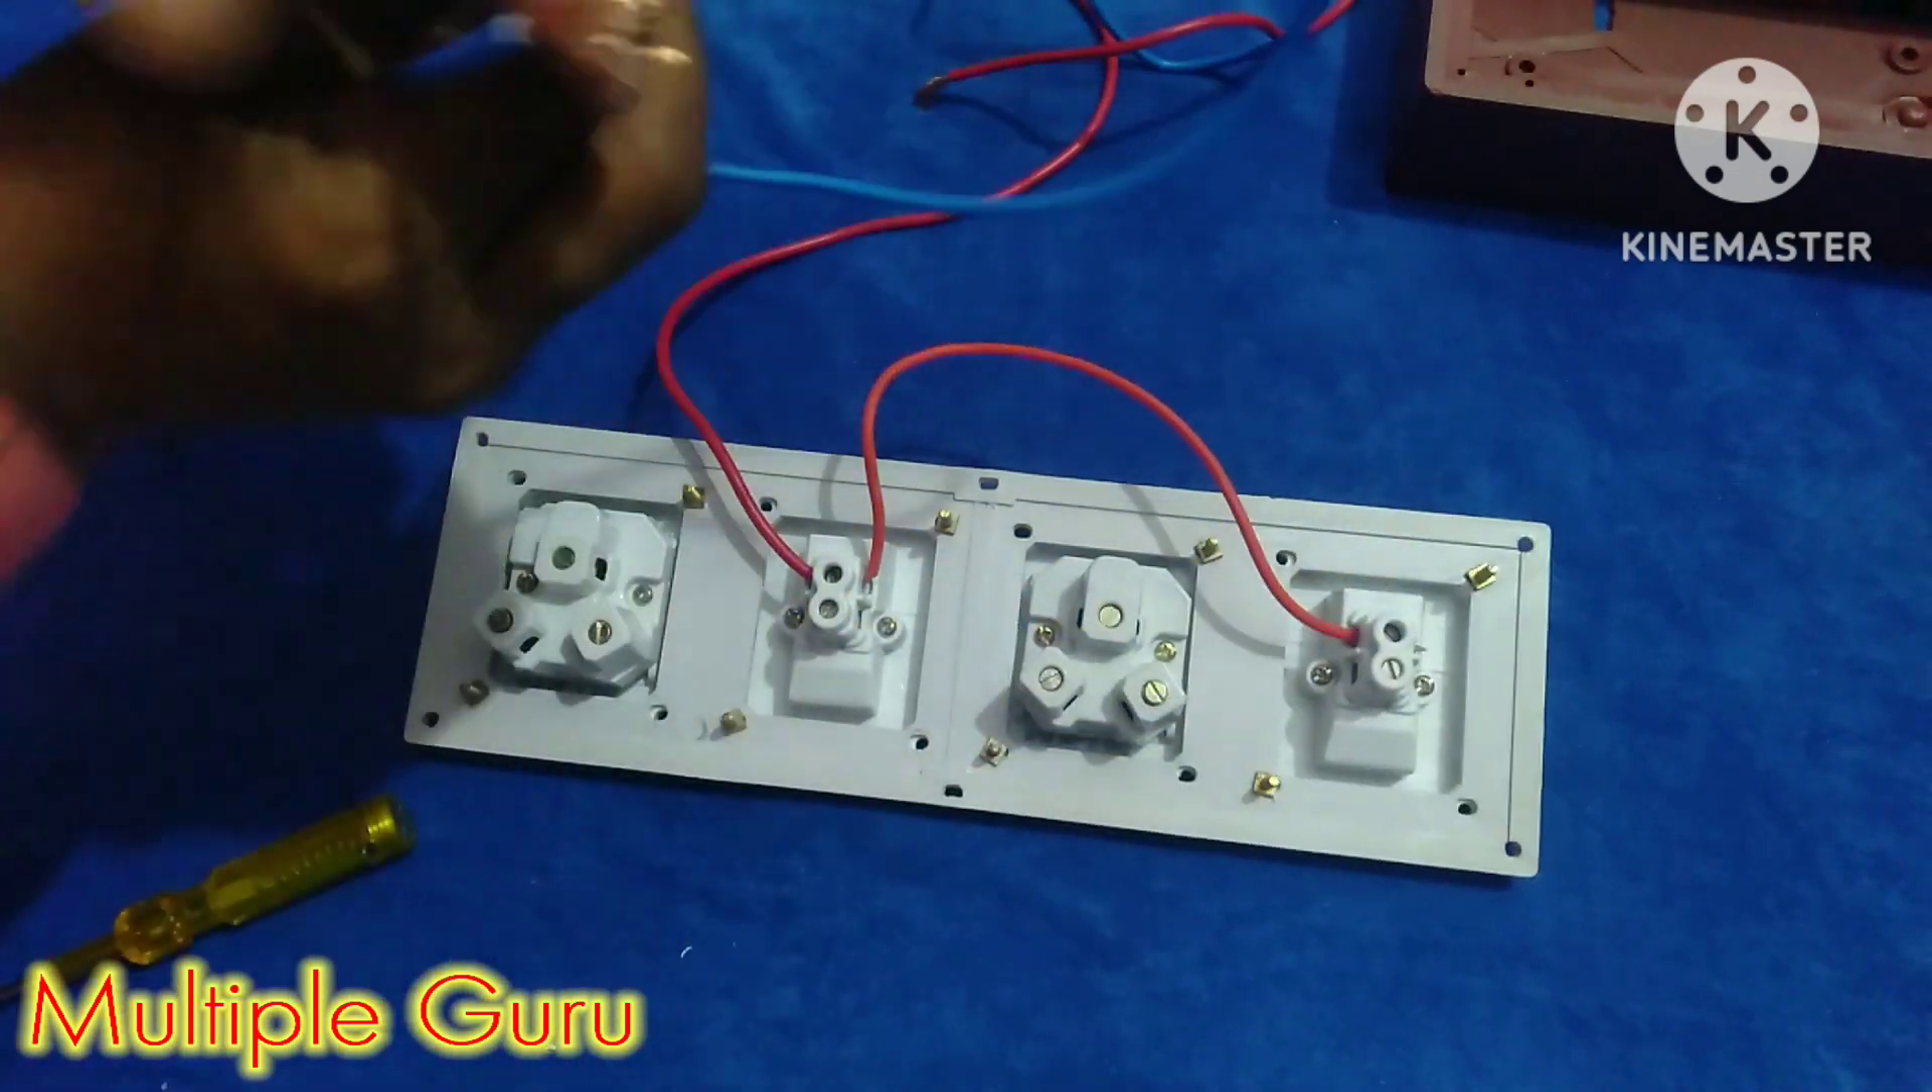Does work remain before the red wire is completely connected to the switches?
No.